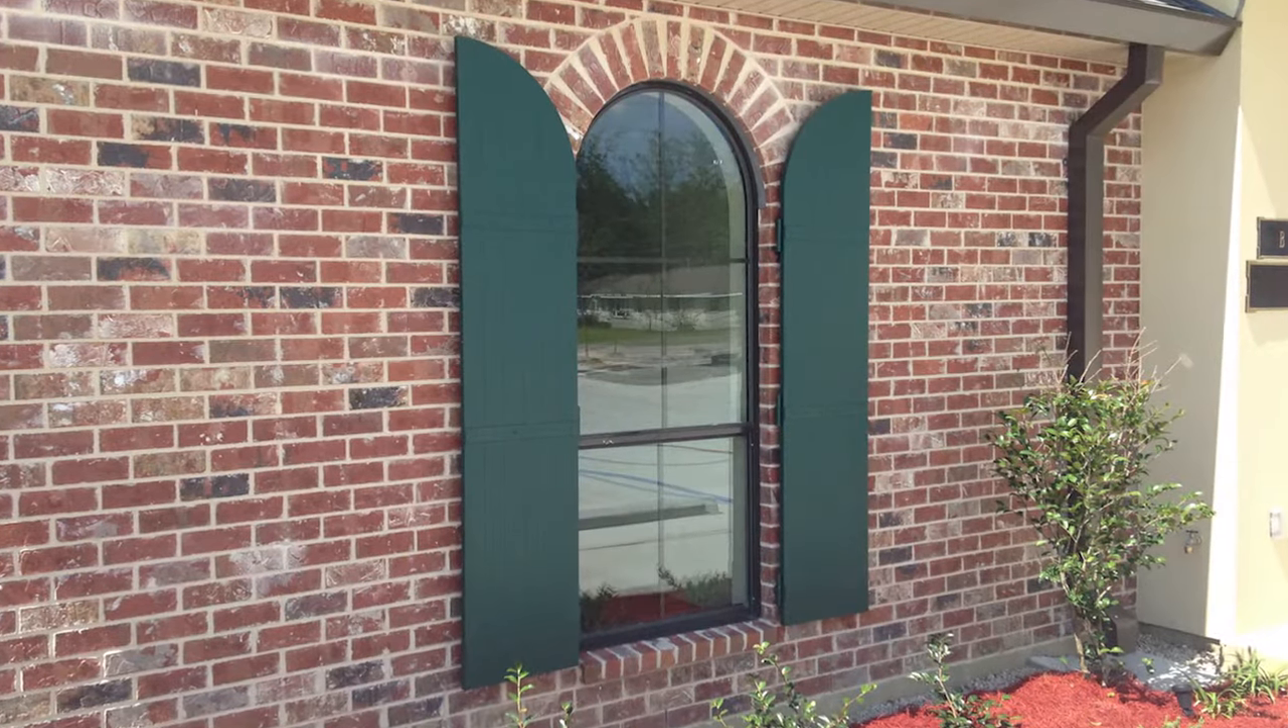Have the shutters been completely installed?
Yes.